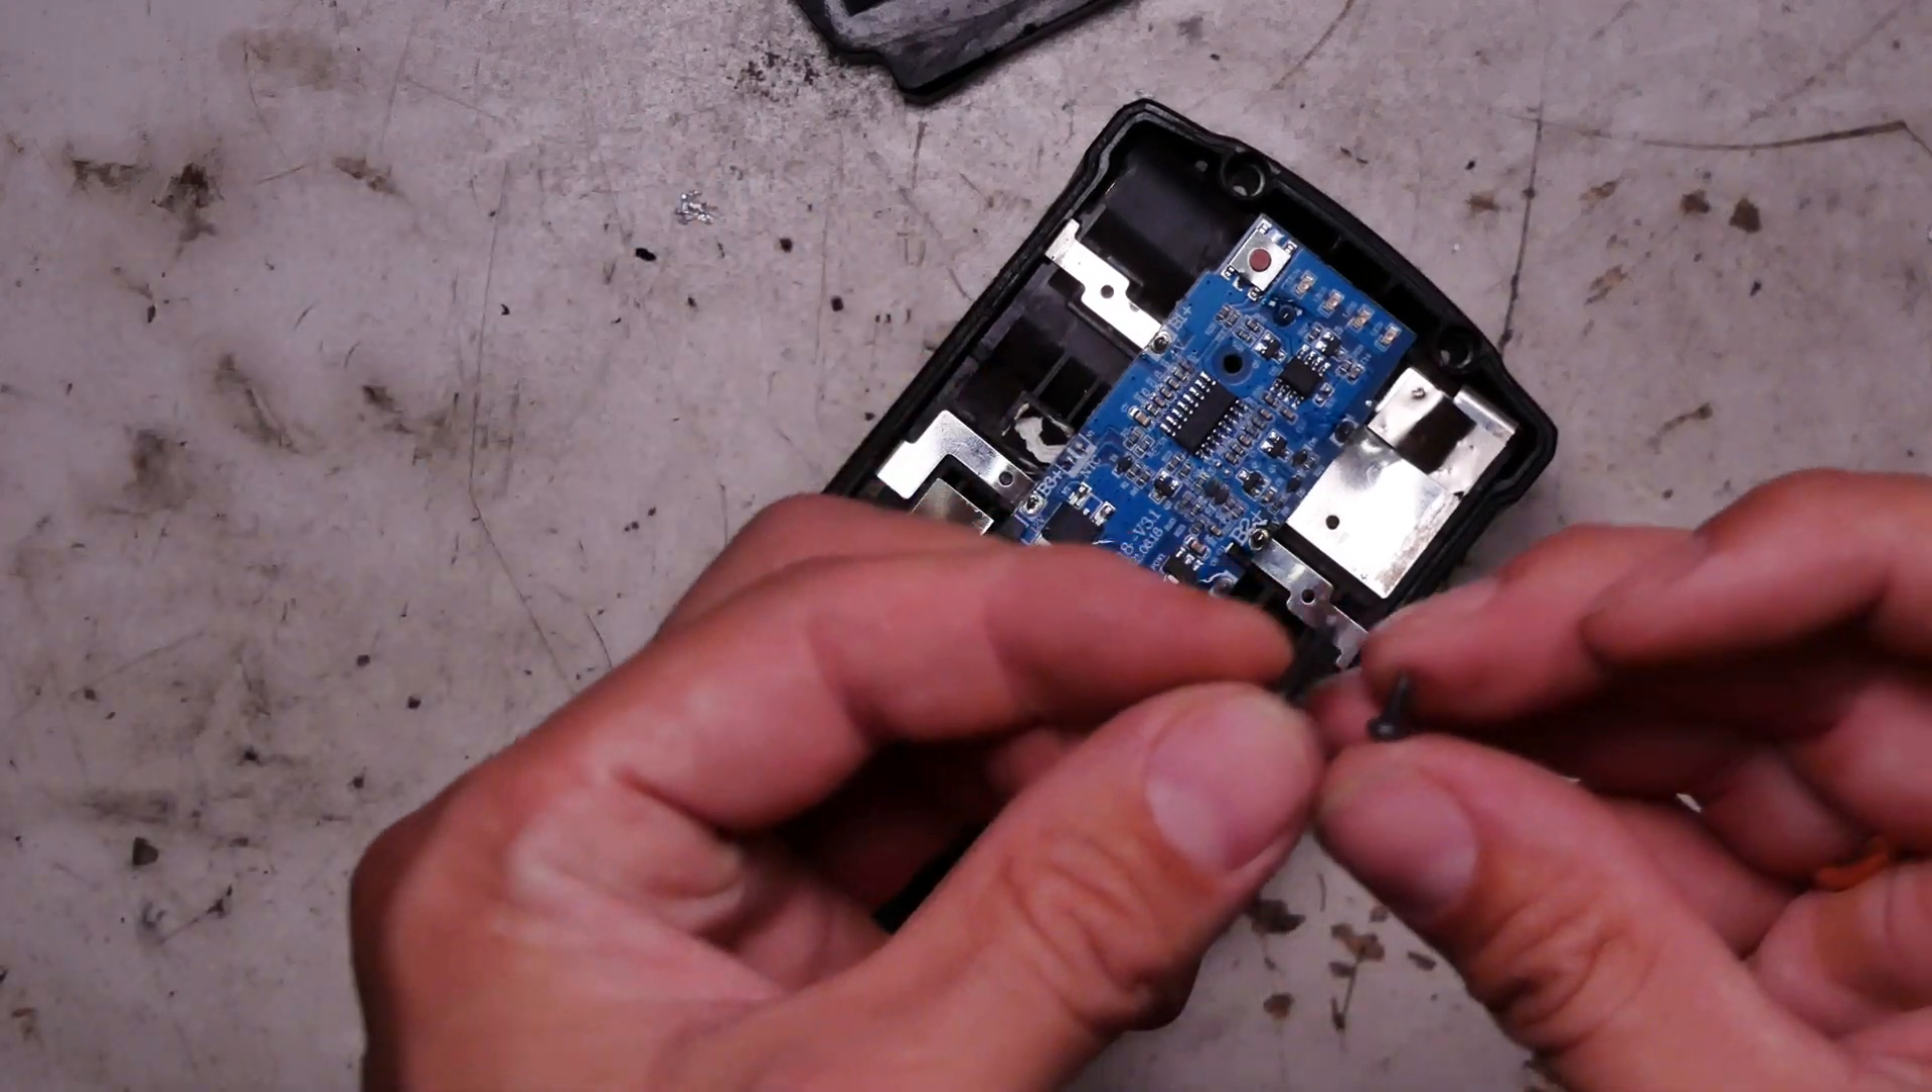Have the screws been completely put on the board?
No.